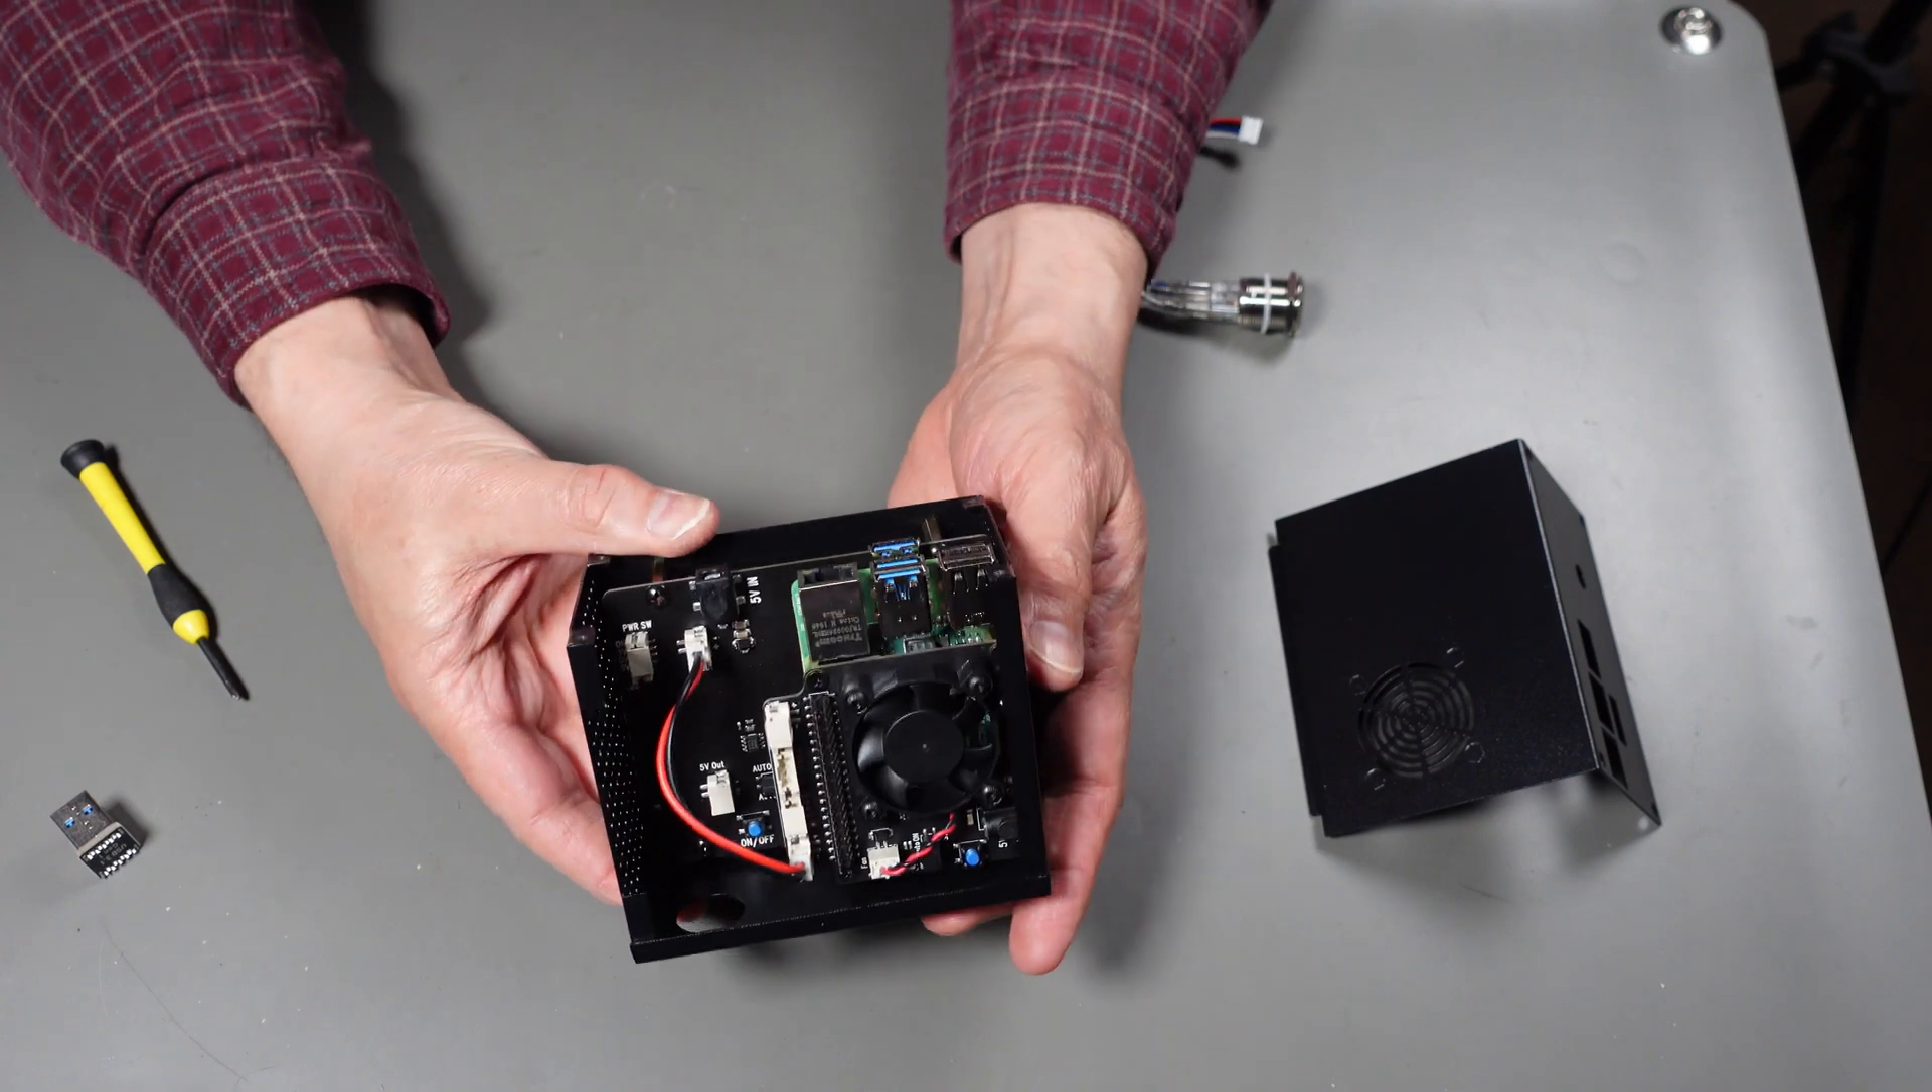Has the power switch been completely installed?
No.